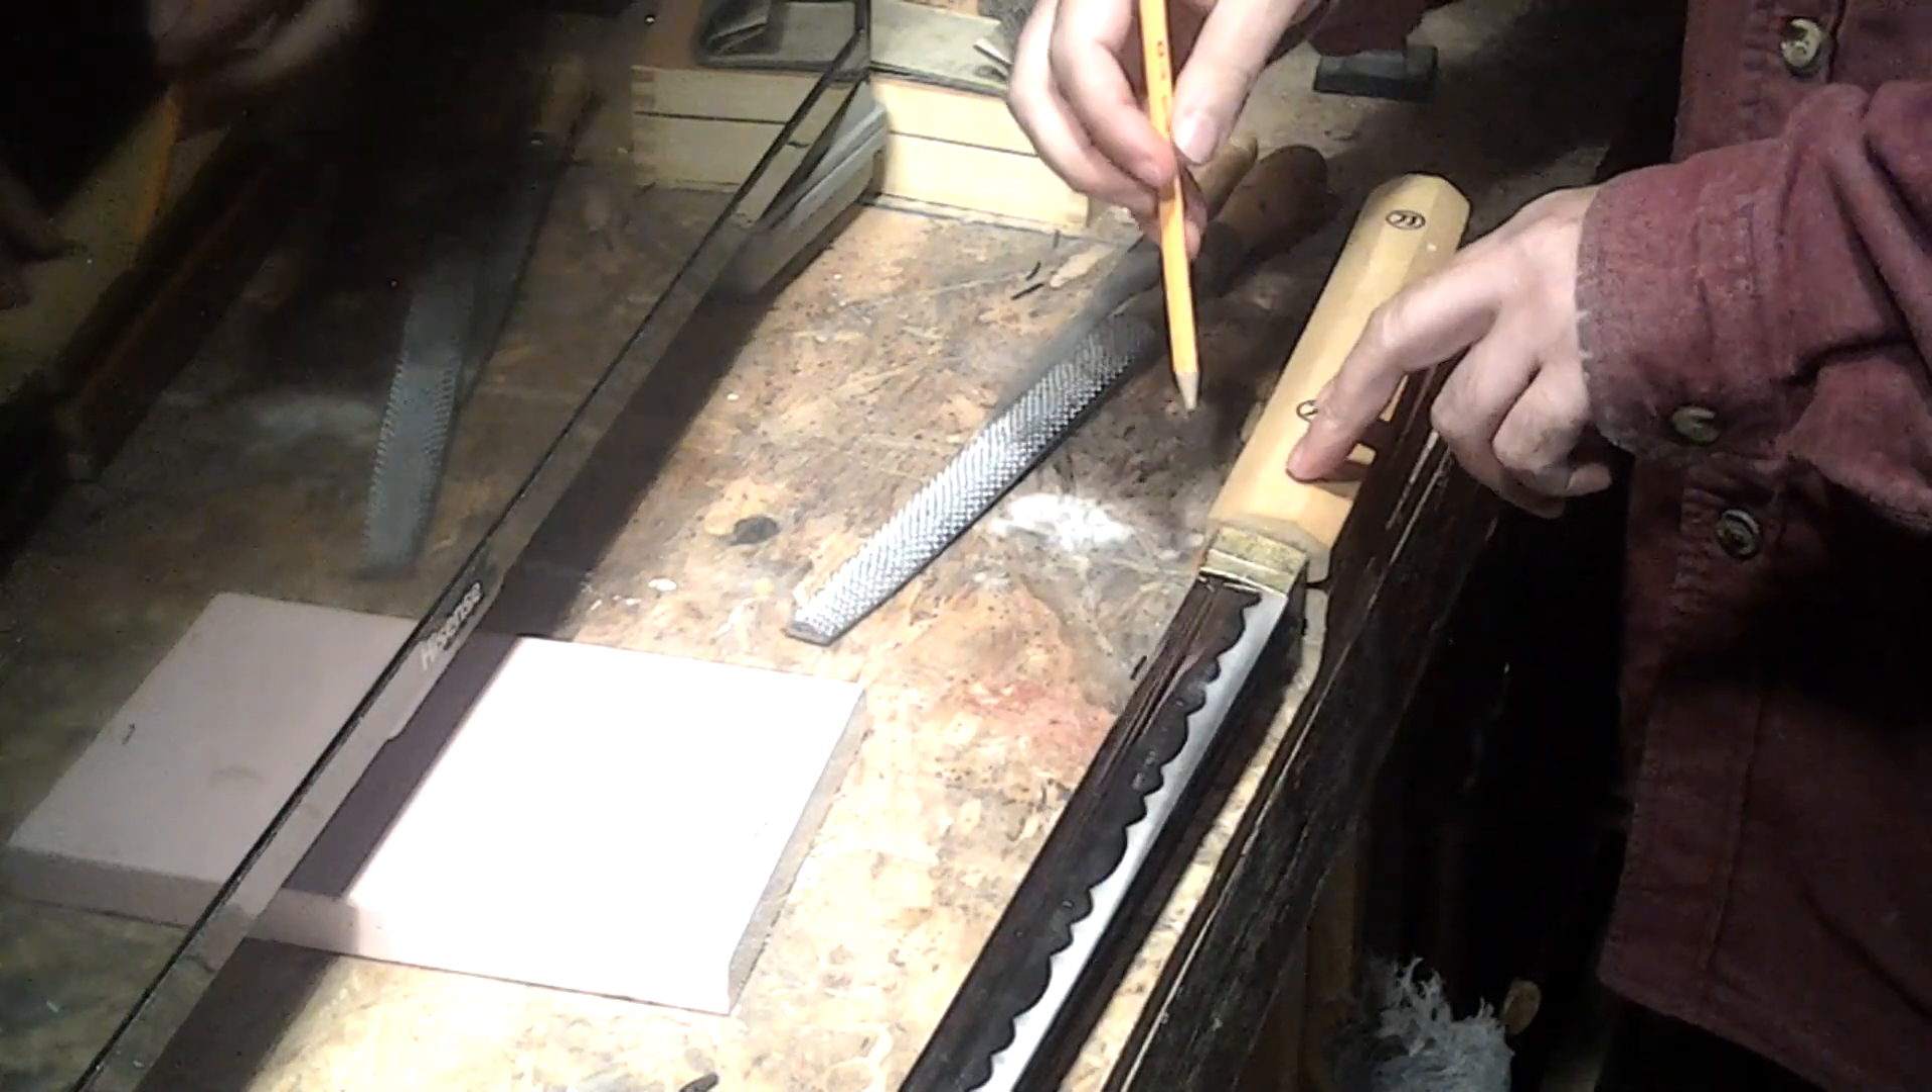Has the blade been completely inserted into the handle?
Yes.